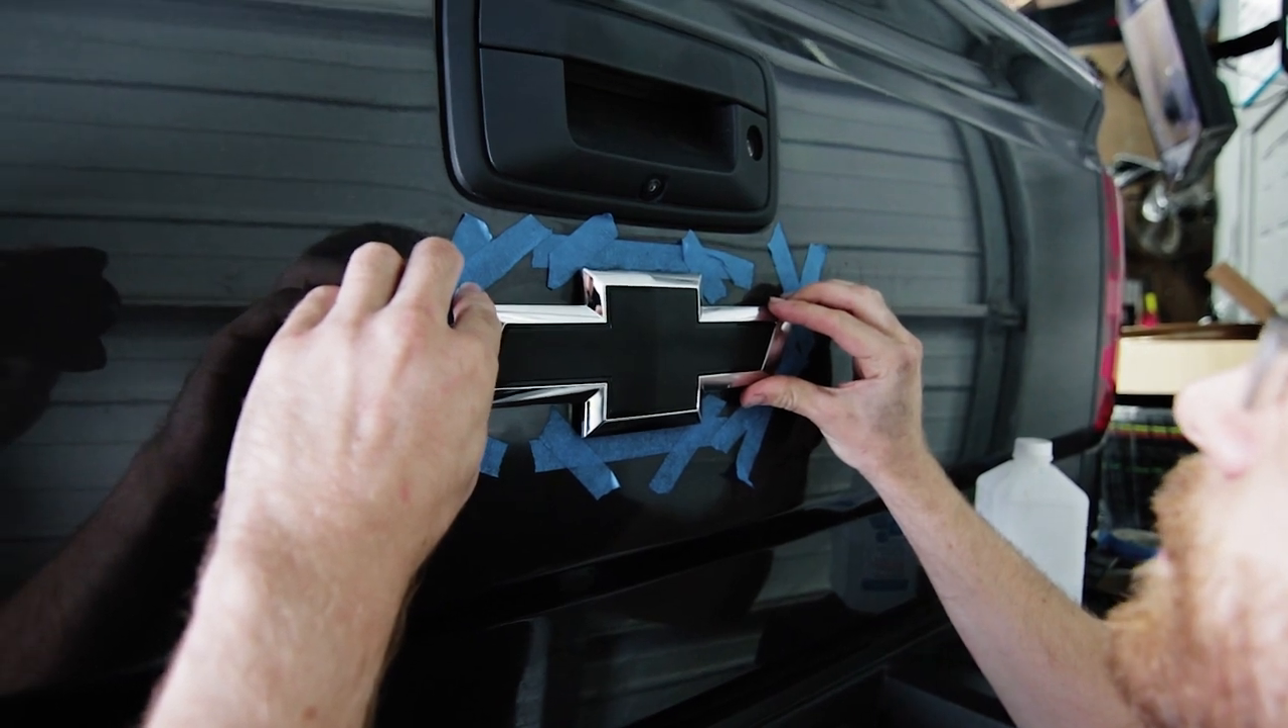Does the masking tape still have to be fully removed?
Yes.